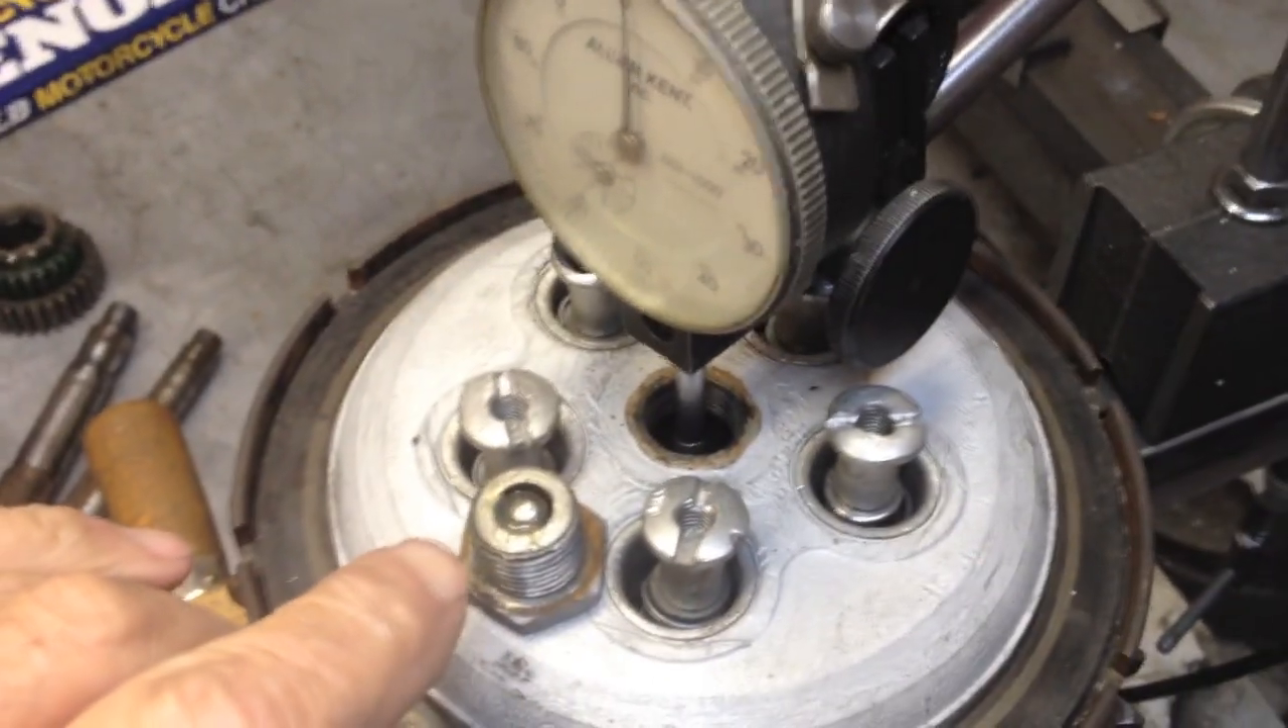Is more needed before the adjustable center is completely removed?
No.